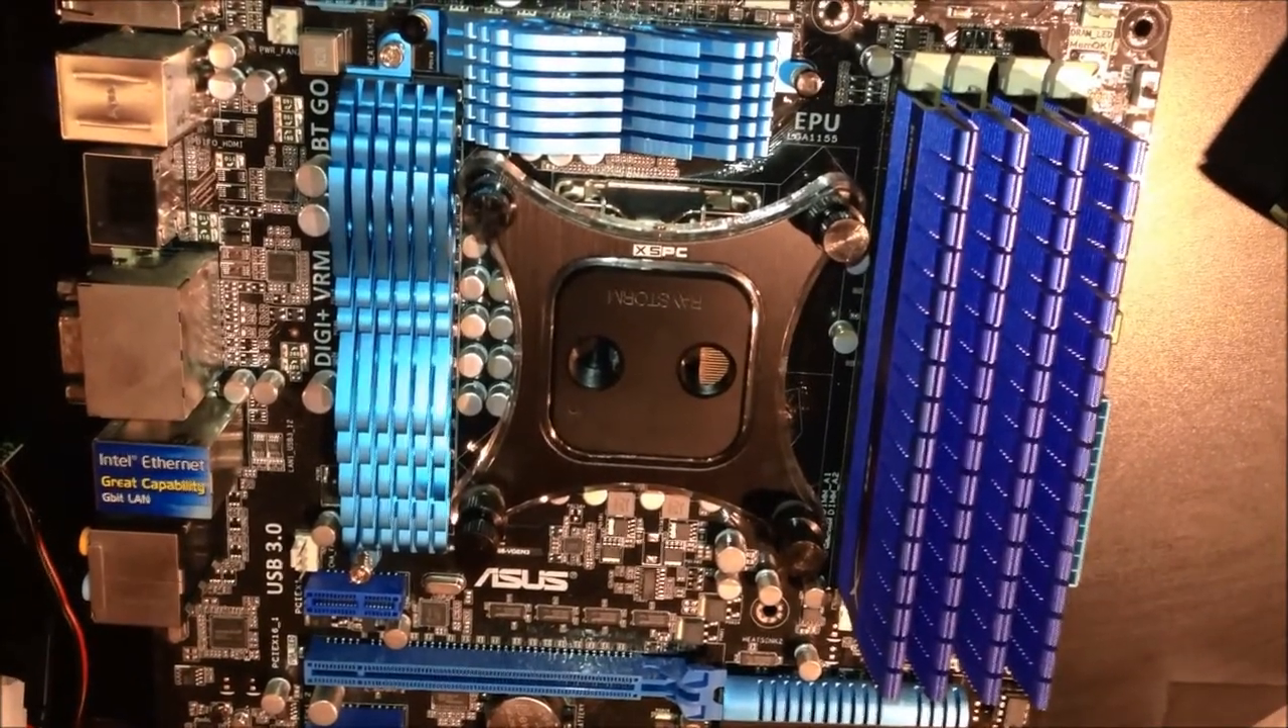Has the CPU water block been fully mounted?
Yes.